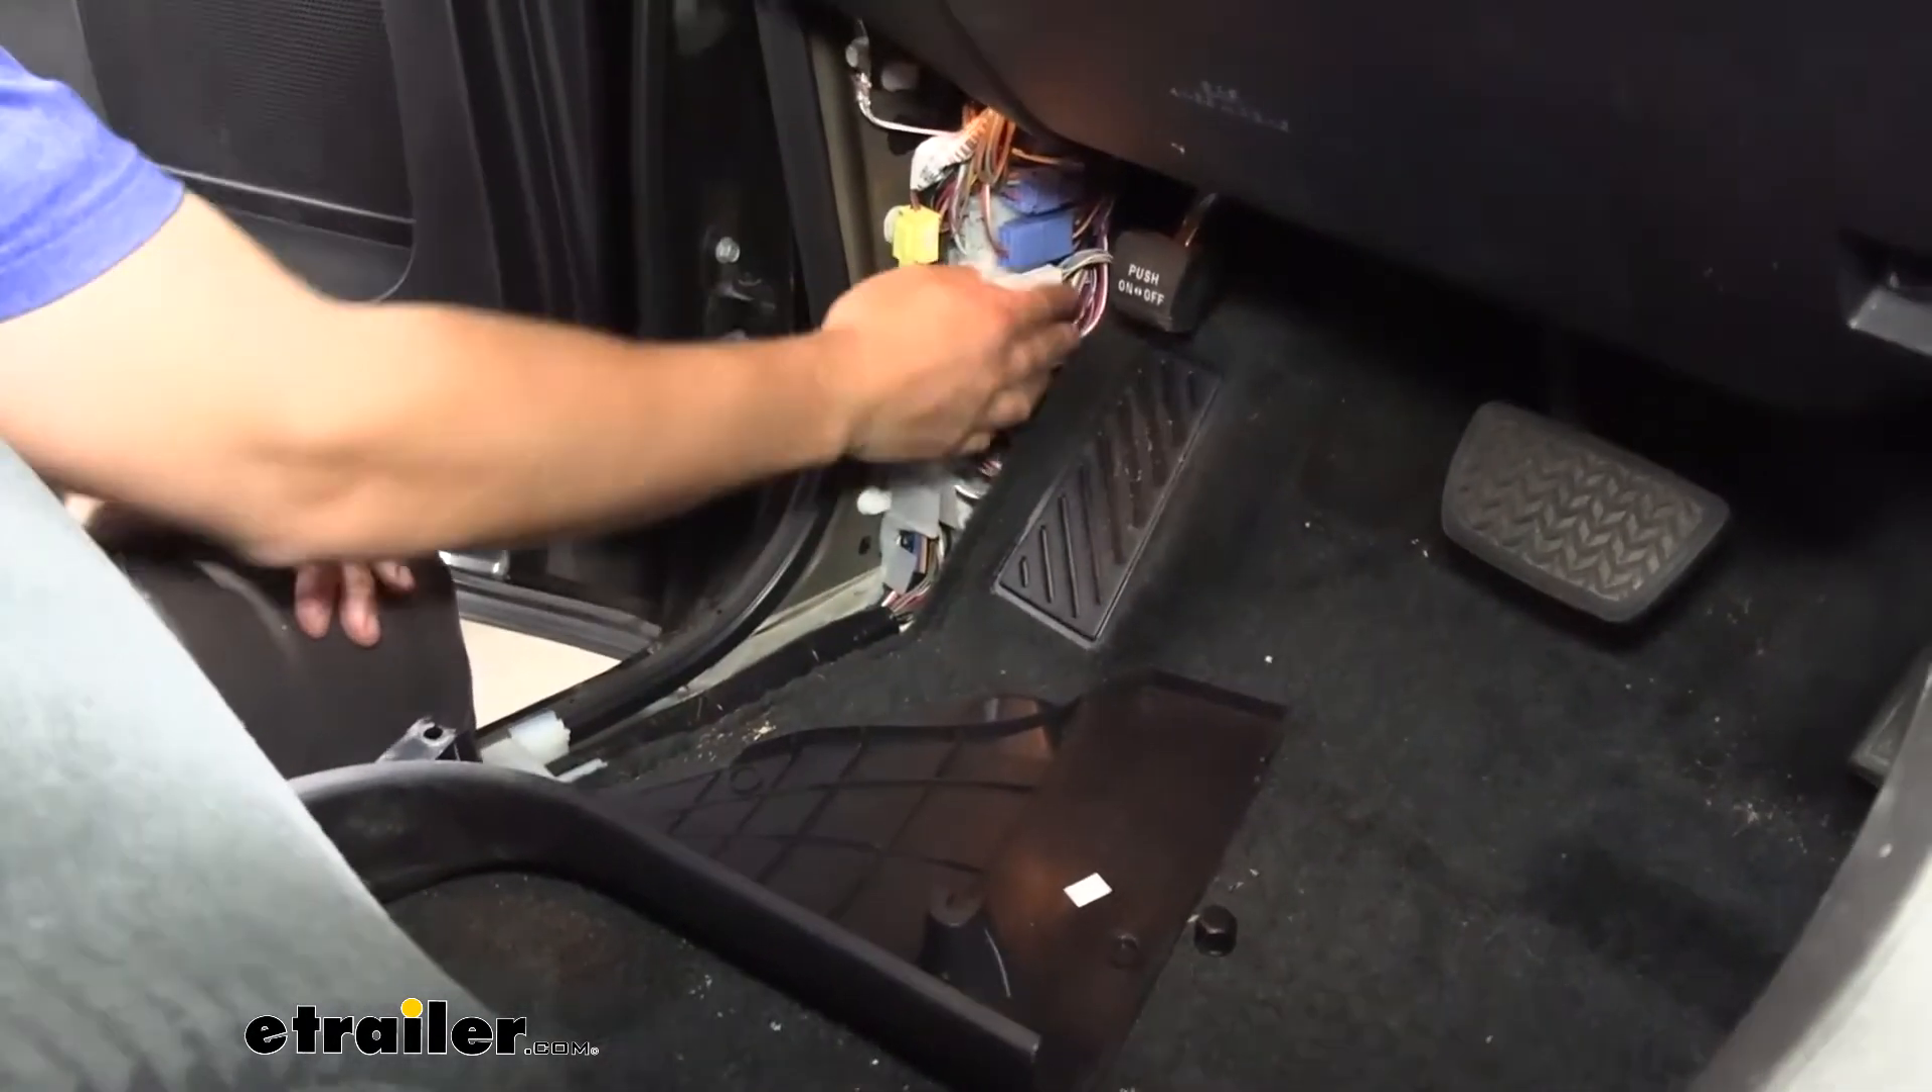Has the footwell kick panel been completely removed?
Yes.